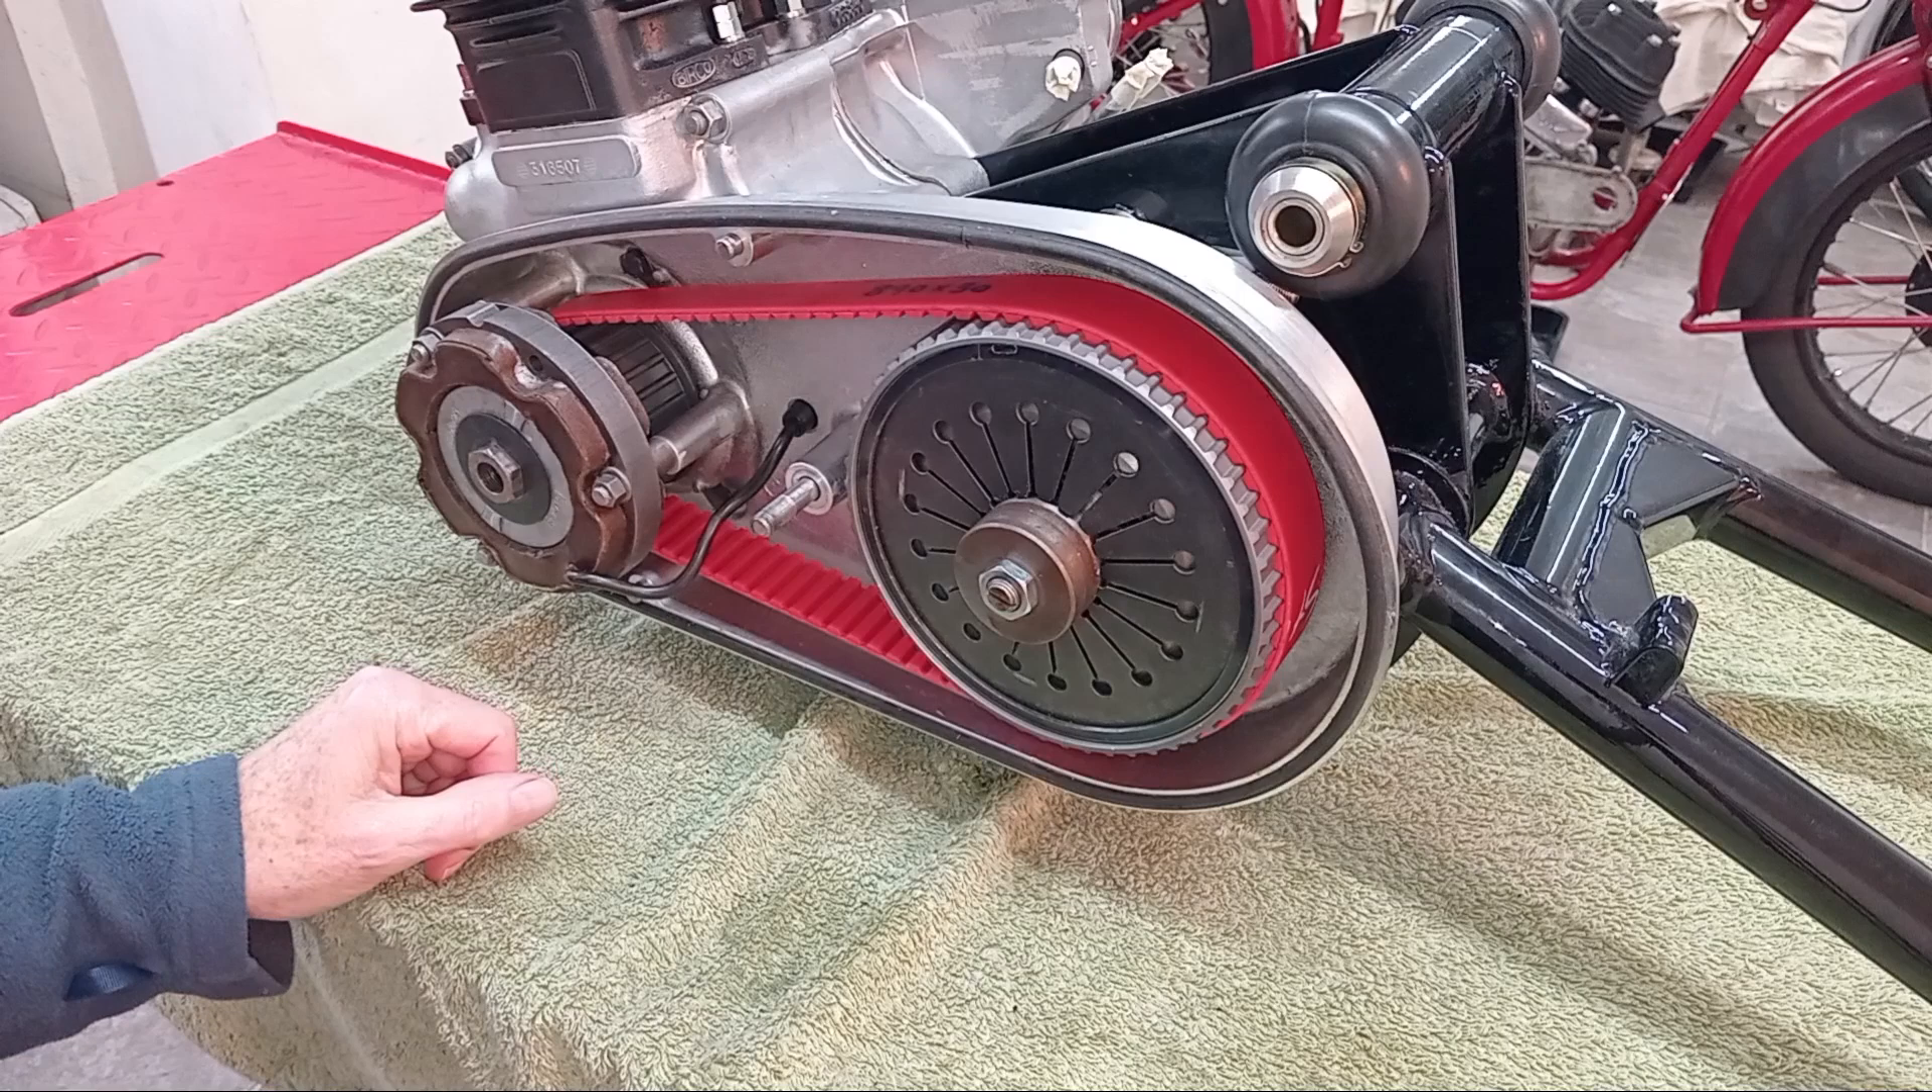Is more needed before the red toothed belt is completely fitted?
No.